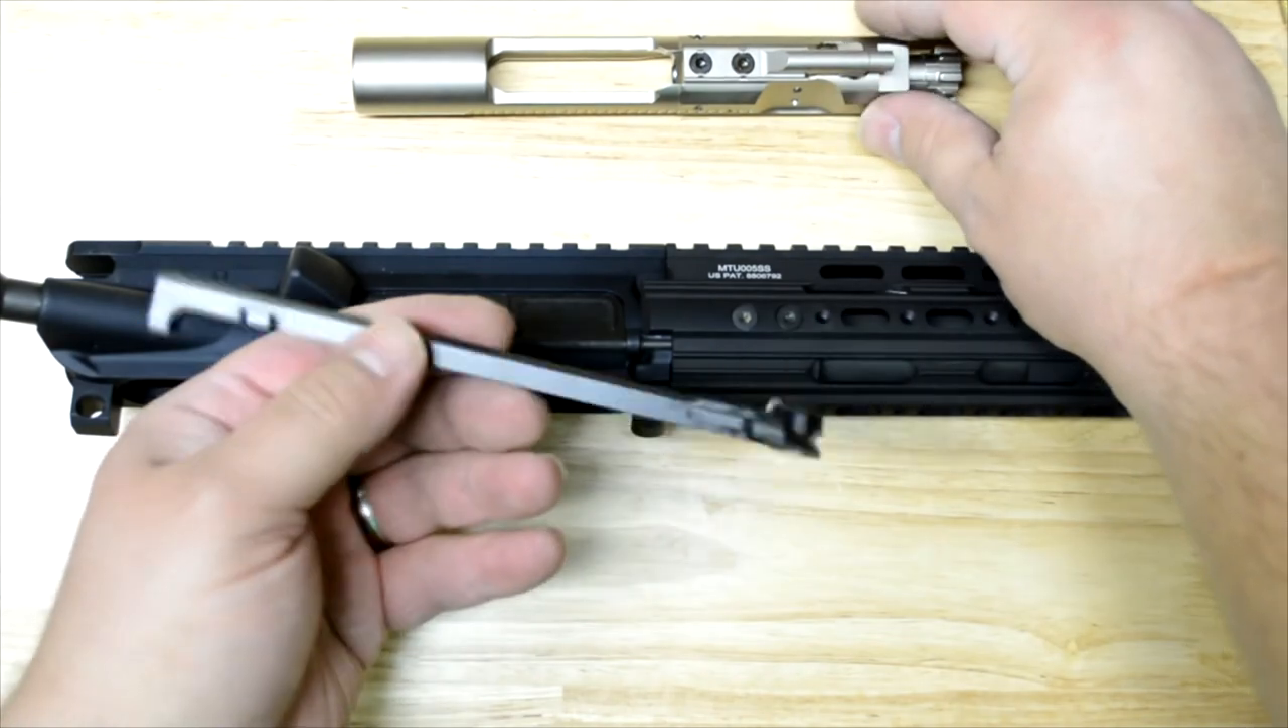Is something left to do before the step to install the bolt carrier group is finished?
Yes.